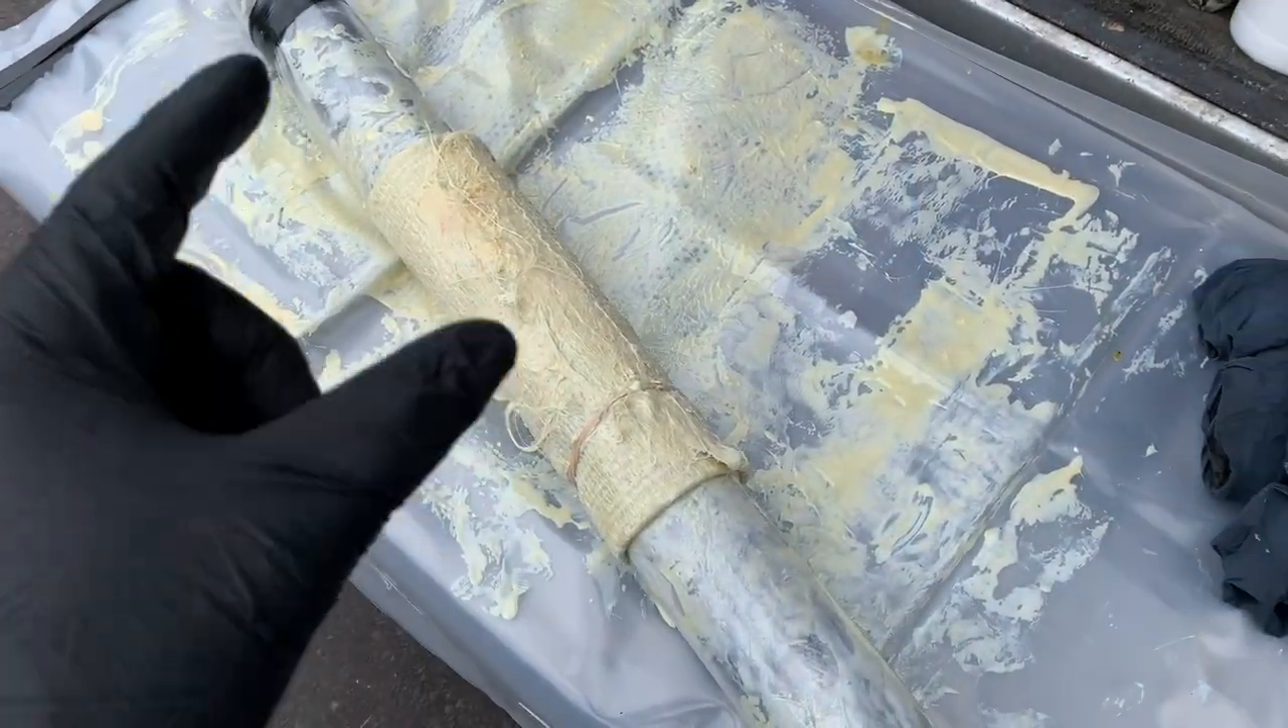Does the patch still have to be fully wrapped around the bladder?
No.